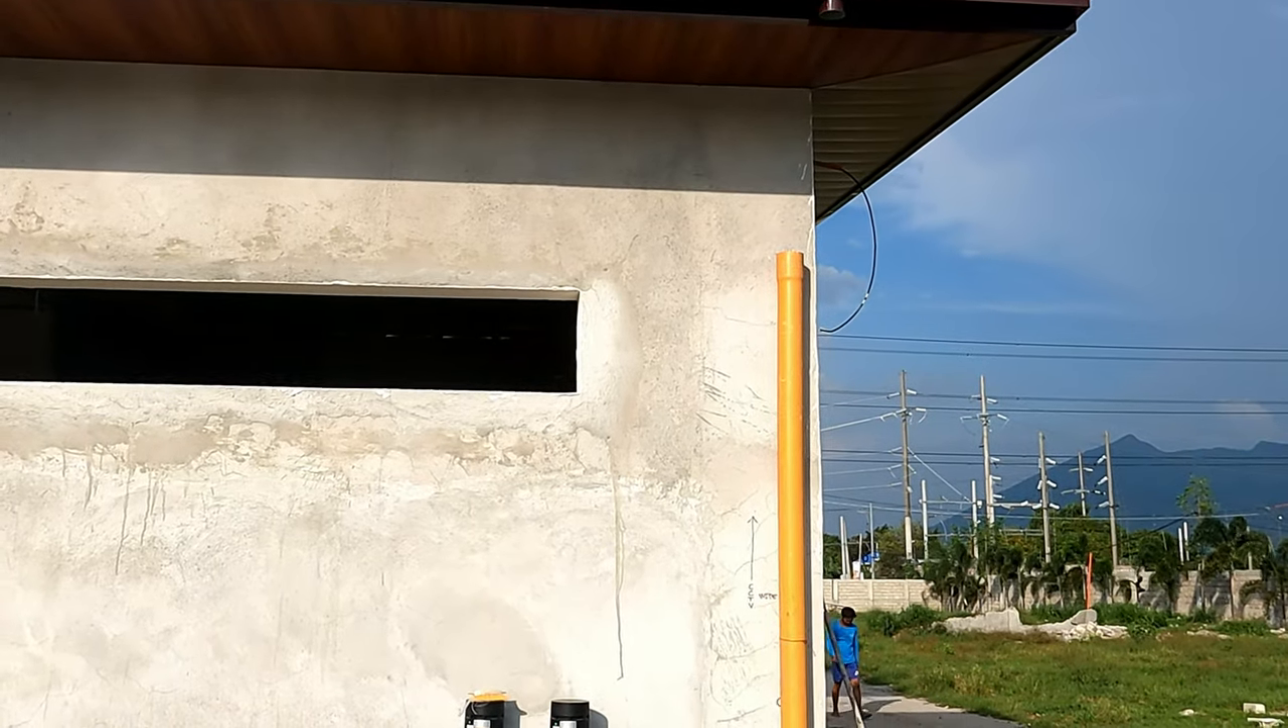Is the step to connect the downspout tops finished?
No.